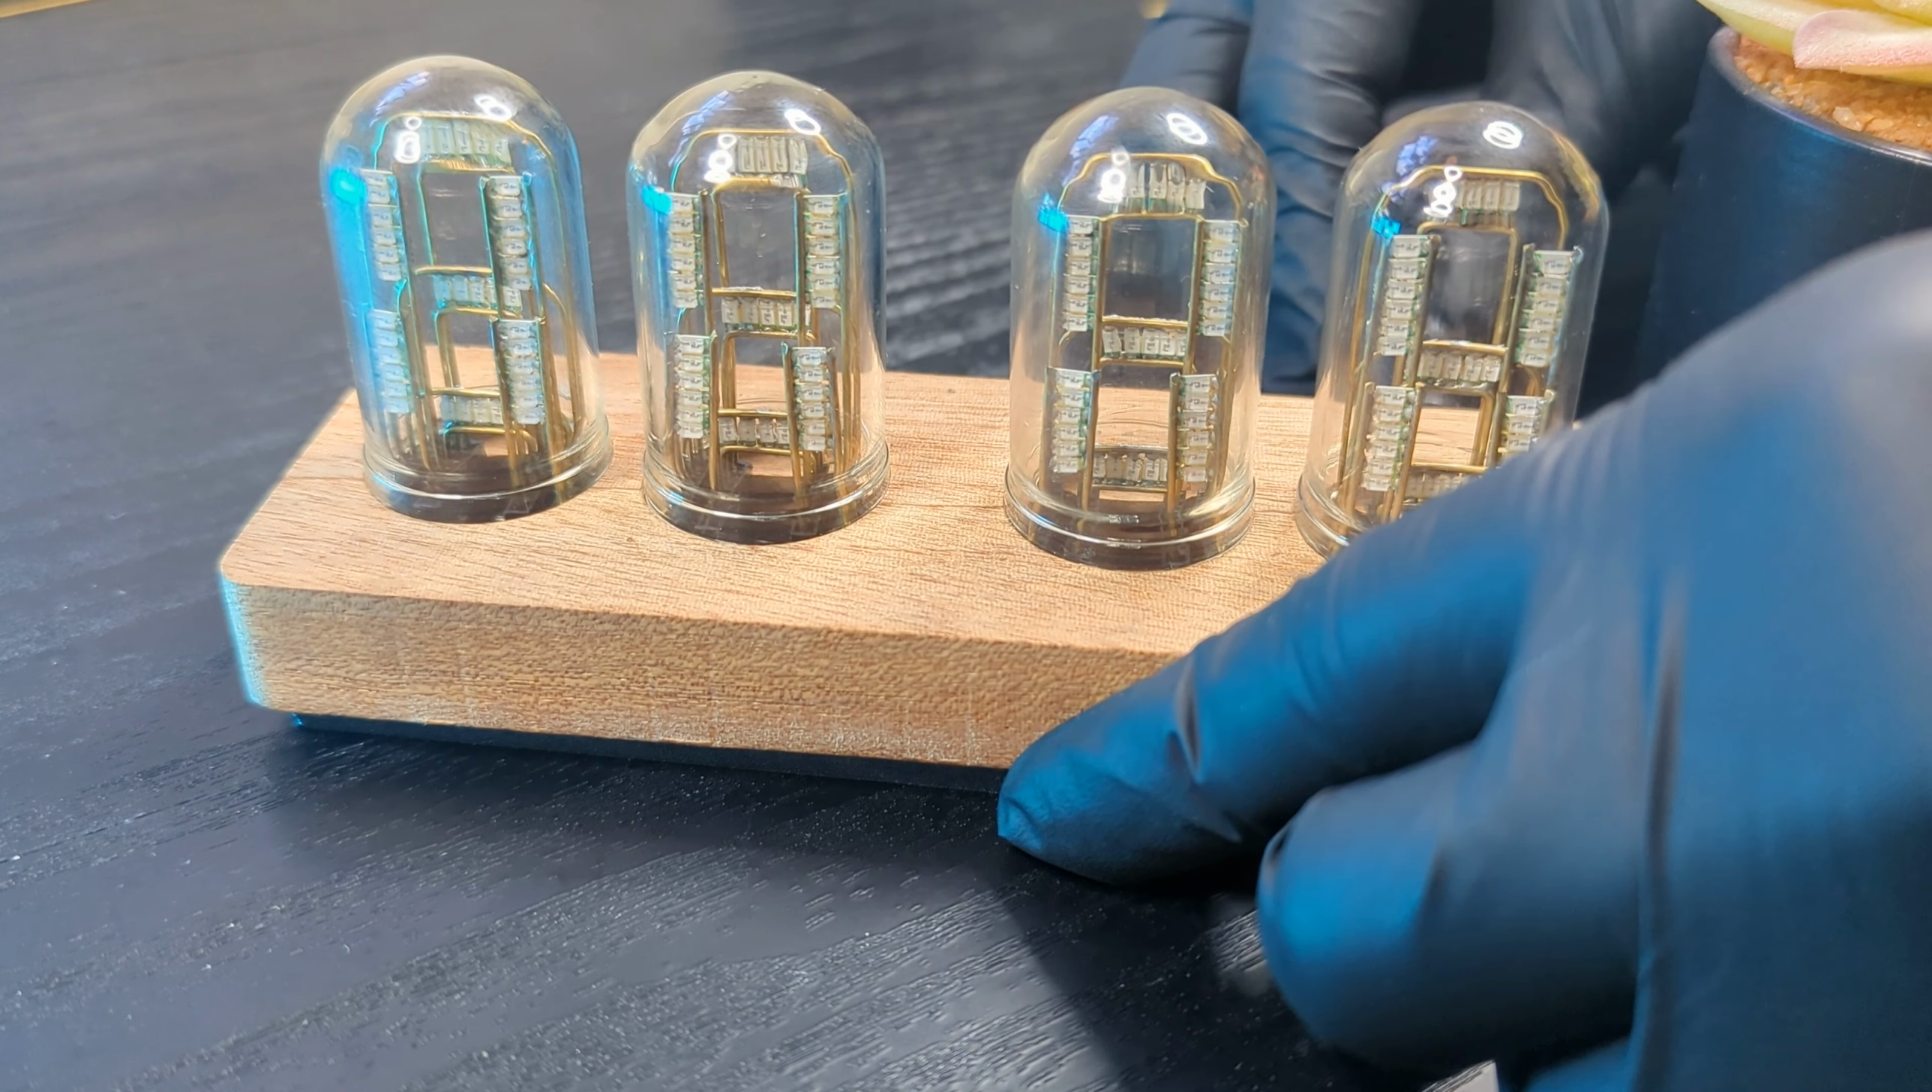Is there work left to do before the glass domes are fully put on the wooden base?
No.